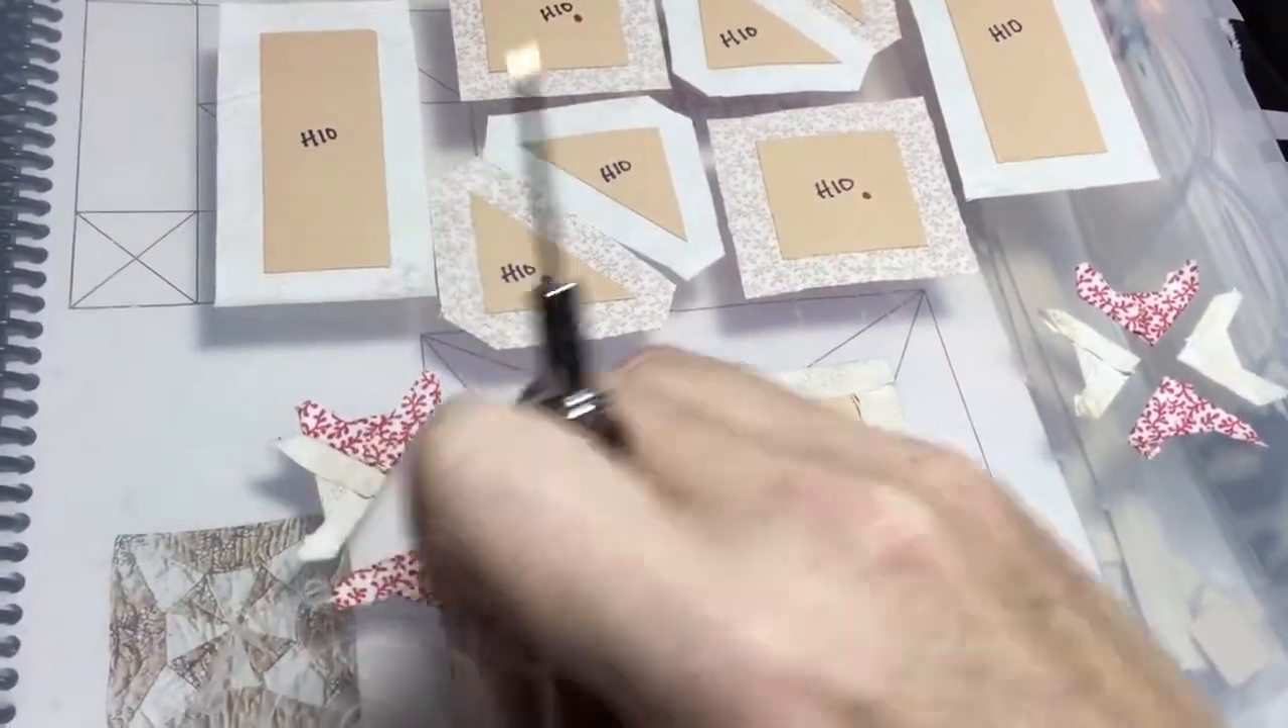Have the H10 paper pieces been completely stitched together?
No.